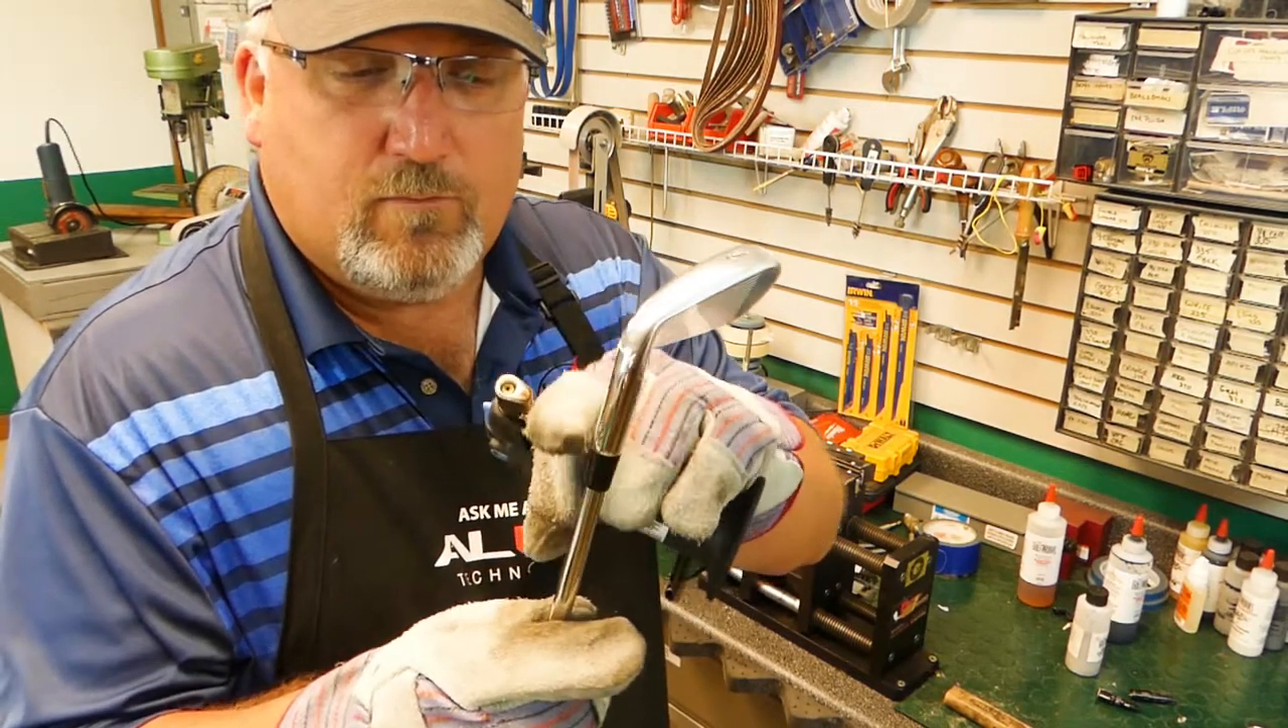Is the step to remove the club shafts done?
No.